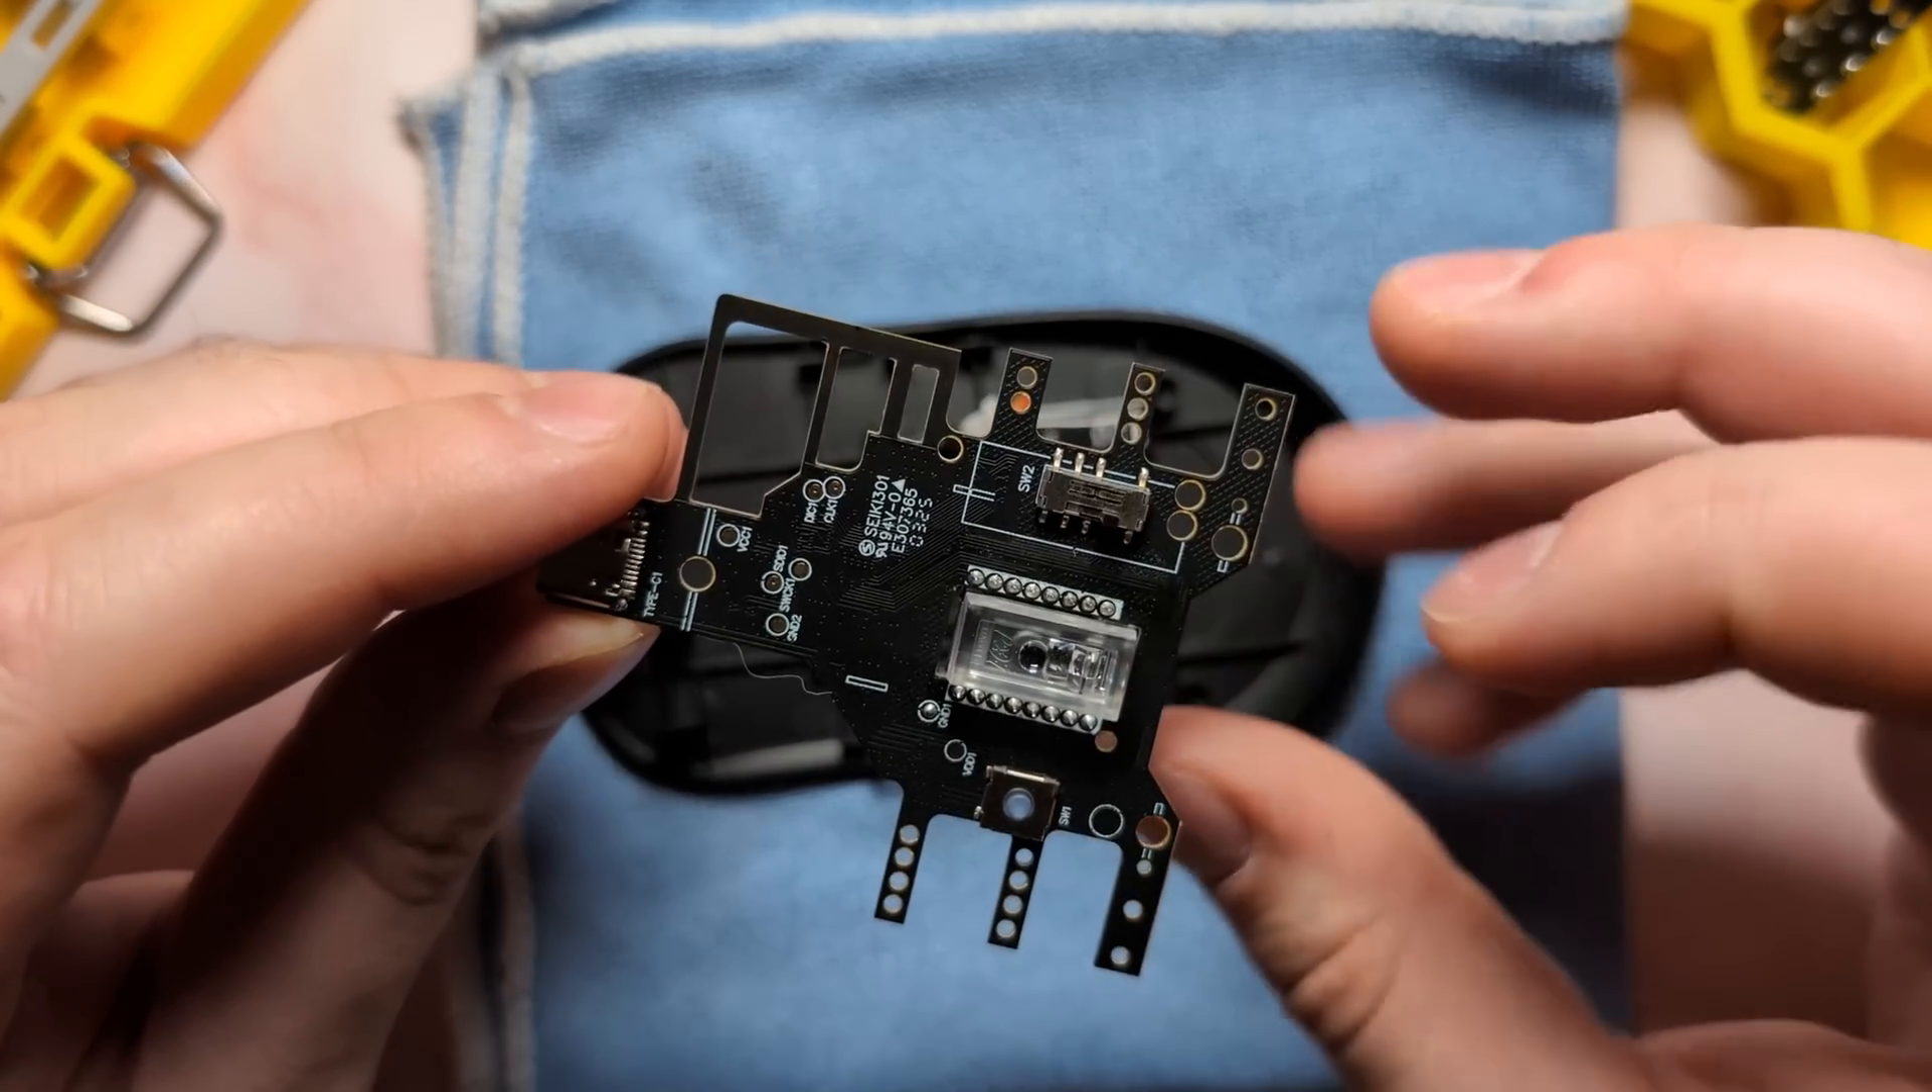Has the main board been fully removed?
Yes.